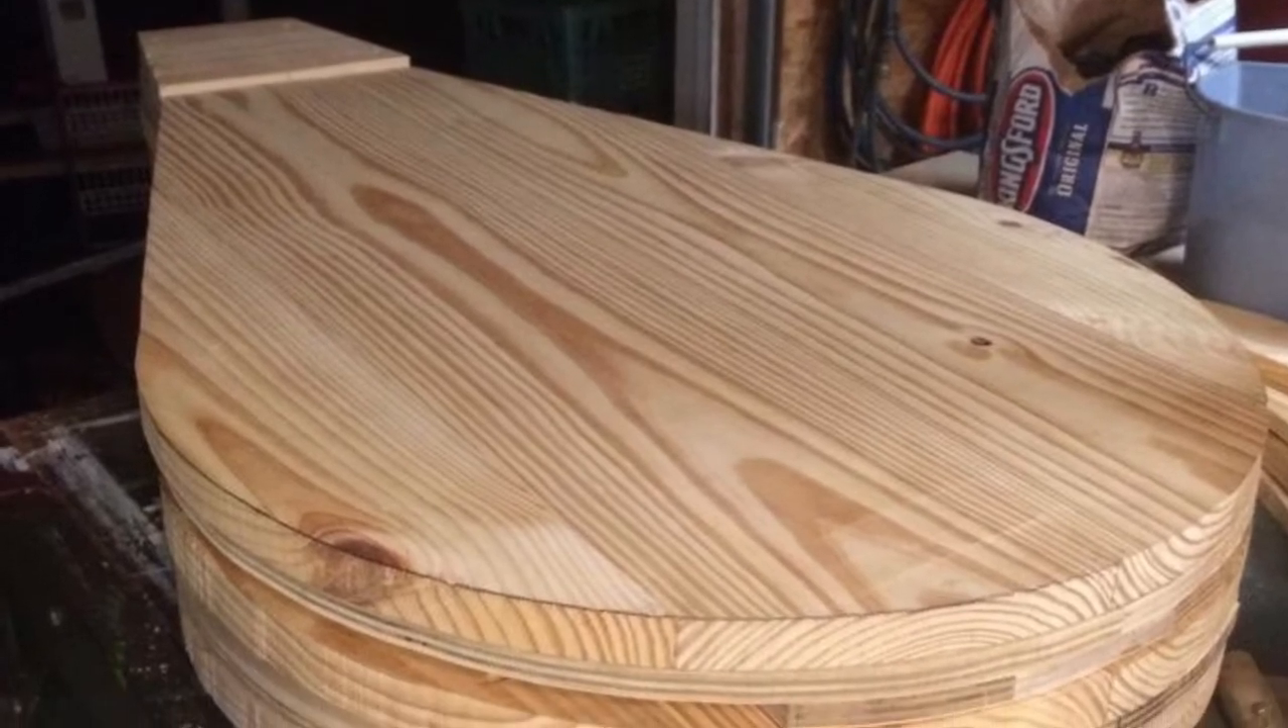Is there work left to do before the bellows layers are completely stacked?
No.